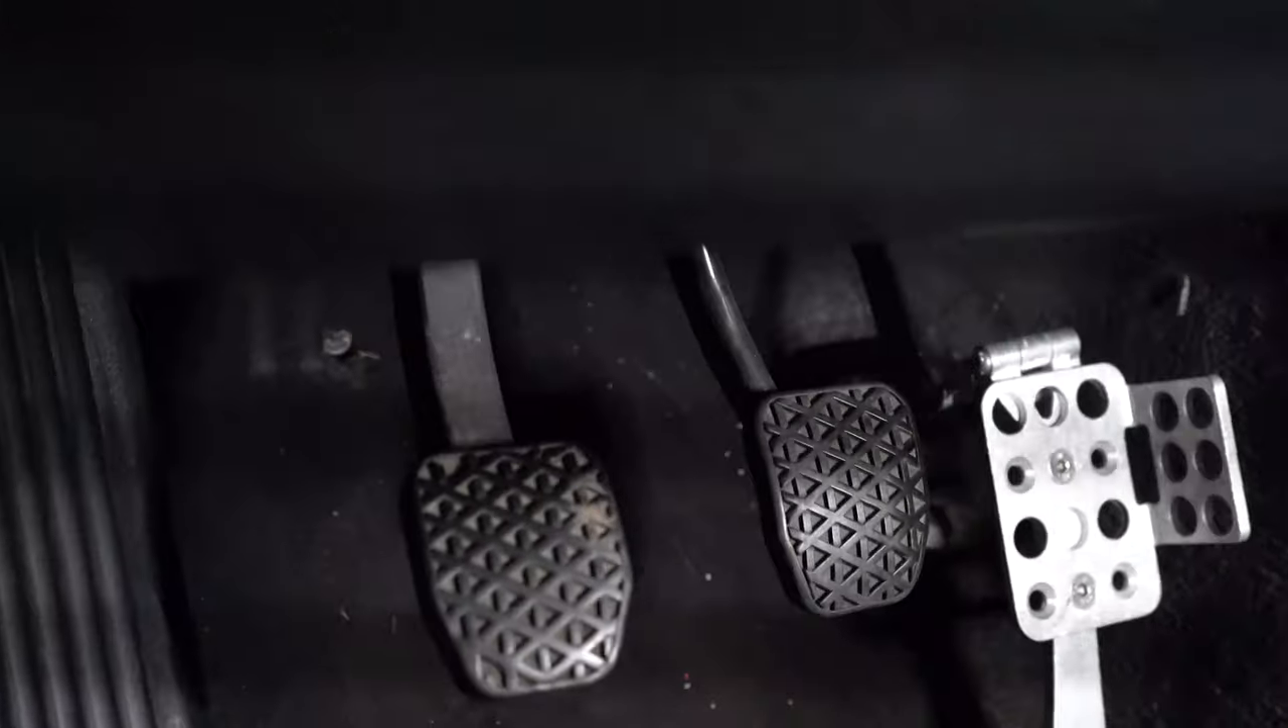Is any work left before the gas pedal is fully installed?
No.